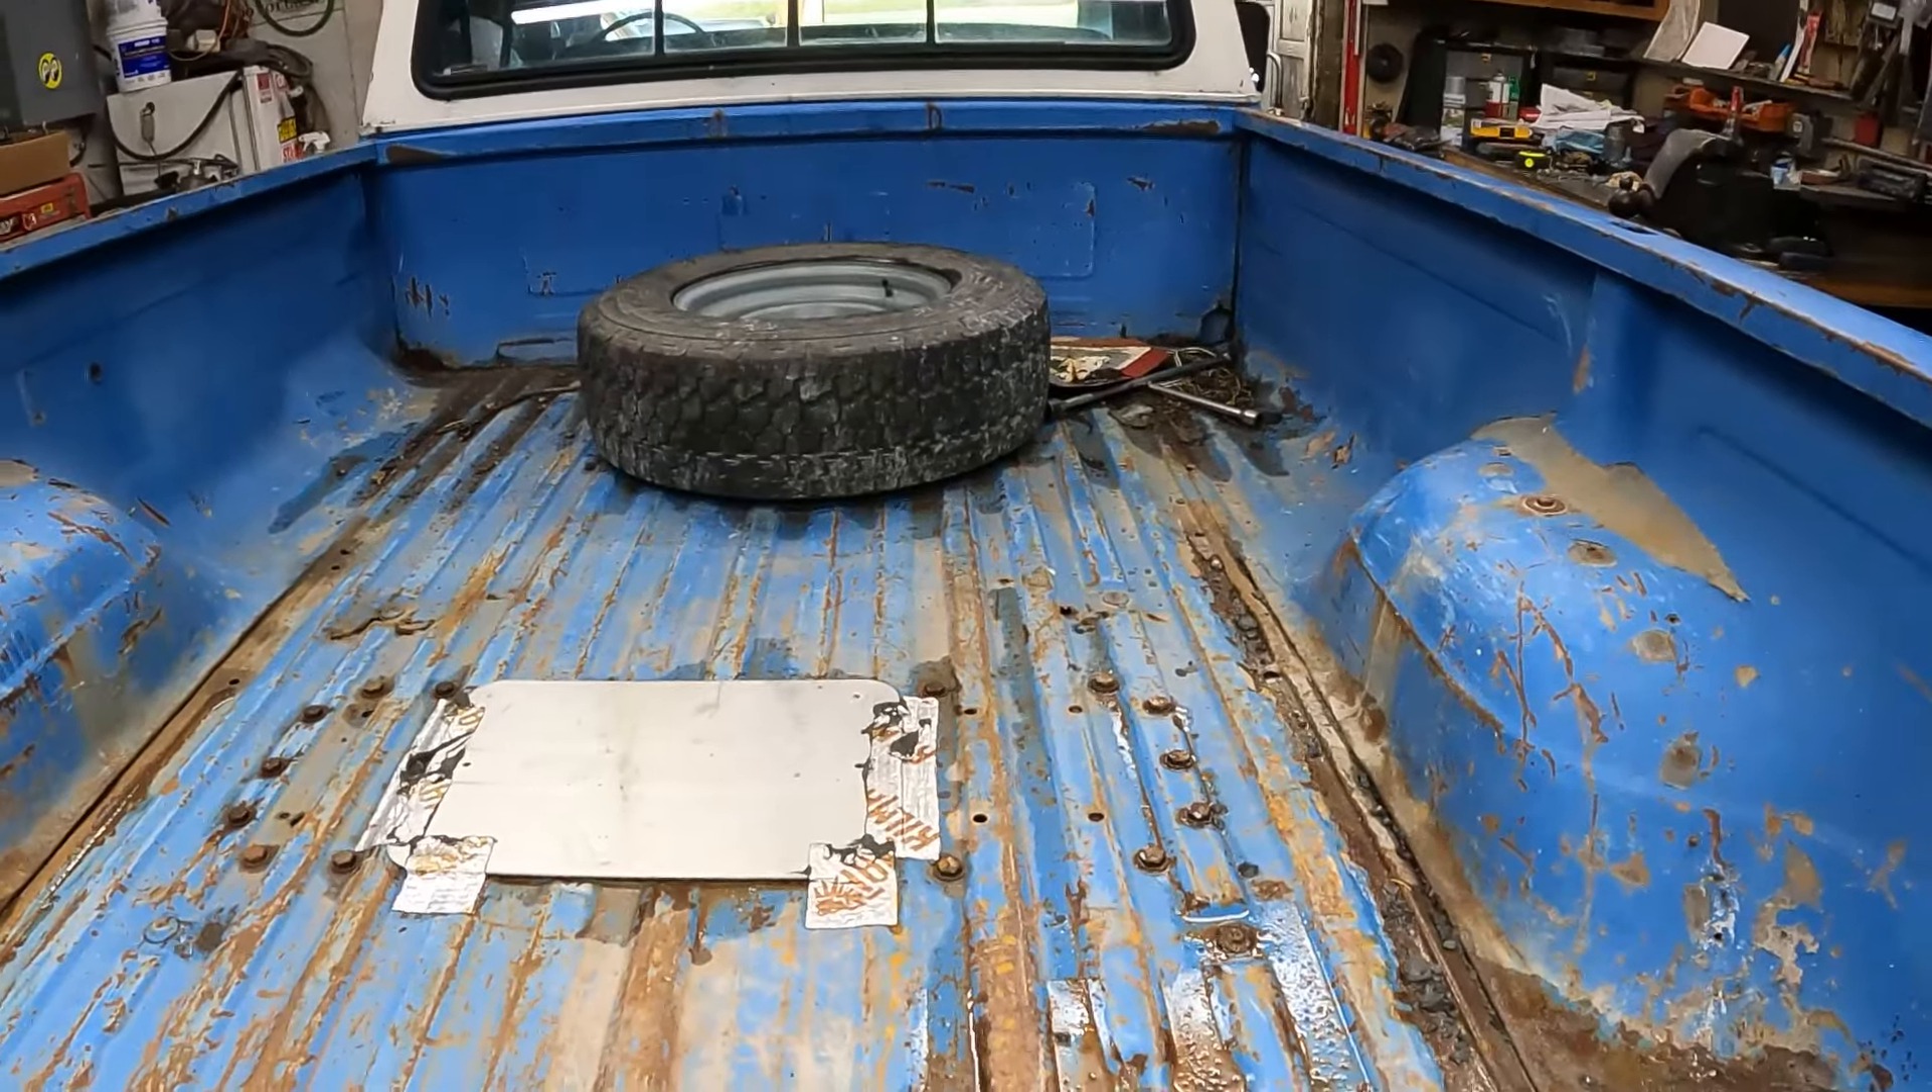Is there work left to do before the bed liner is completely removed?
No.